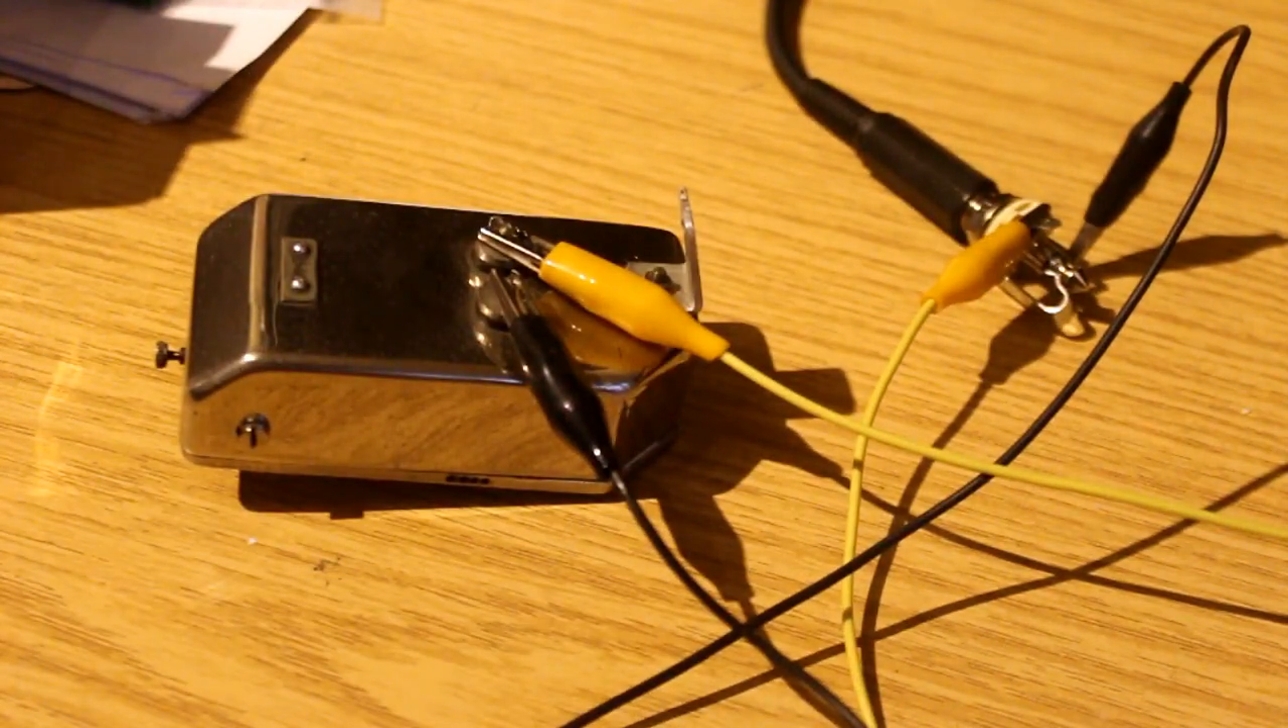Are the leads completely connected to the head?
Yes.